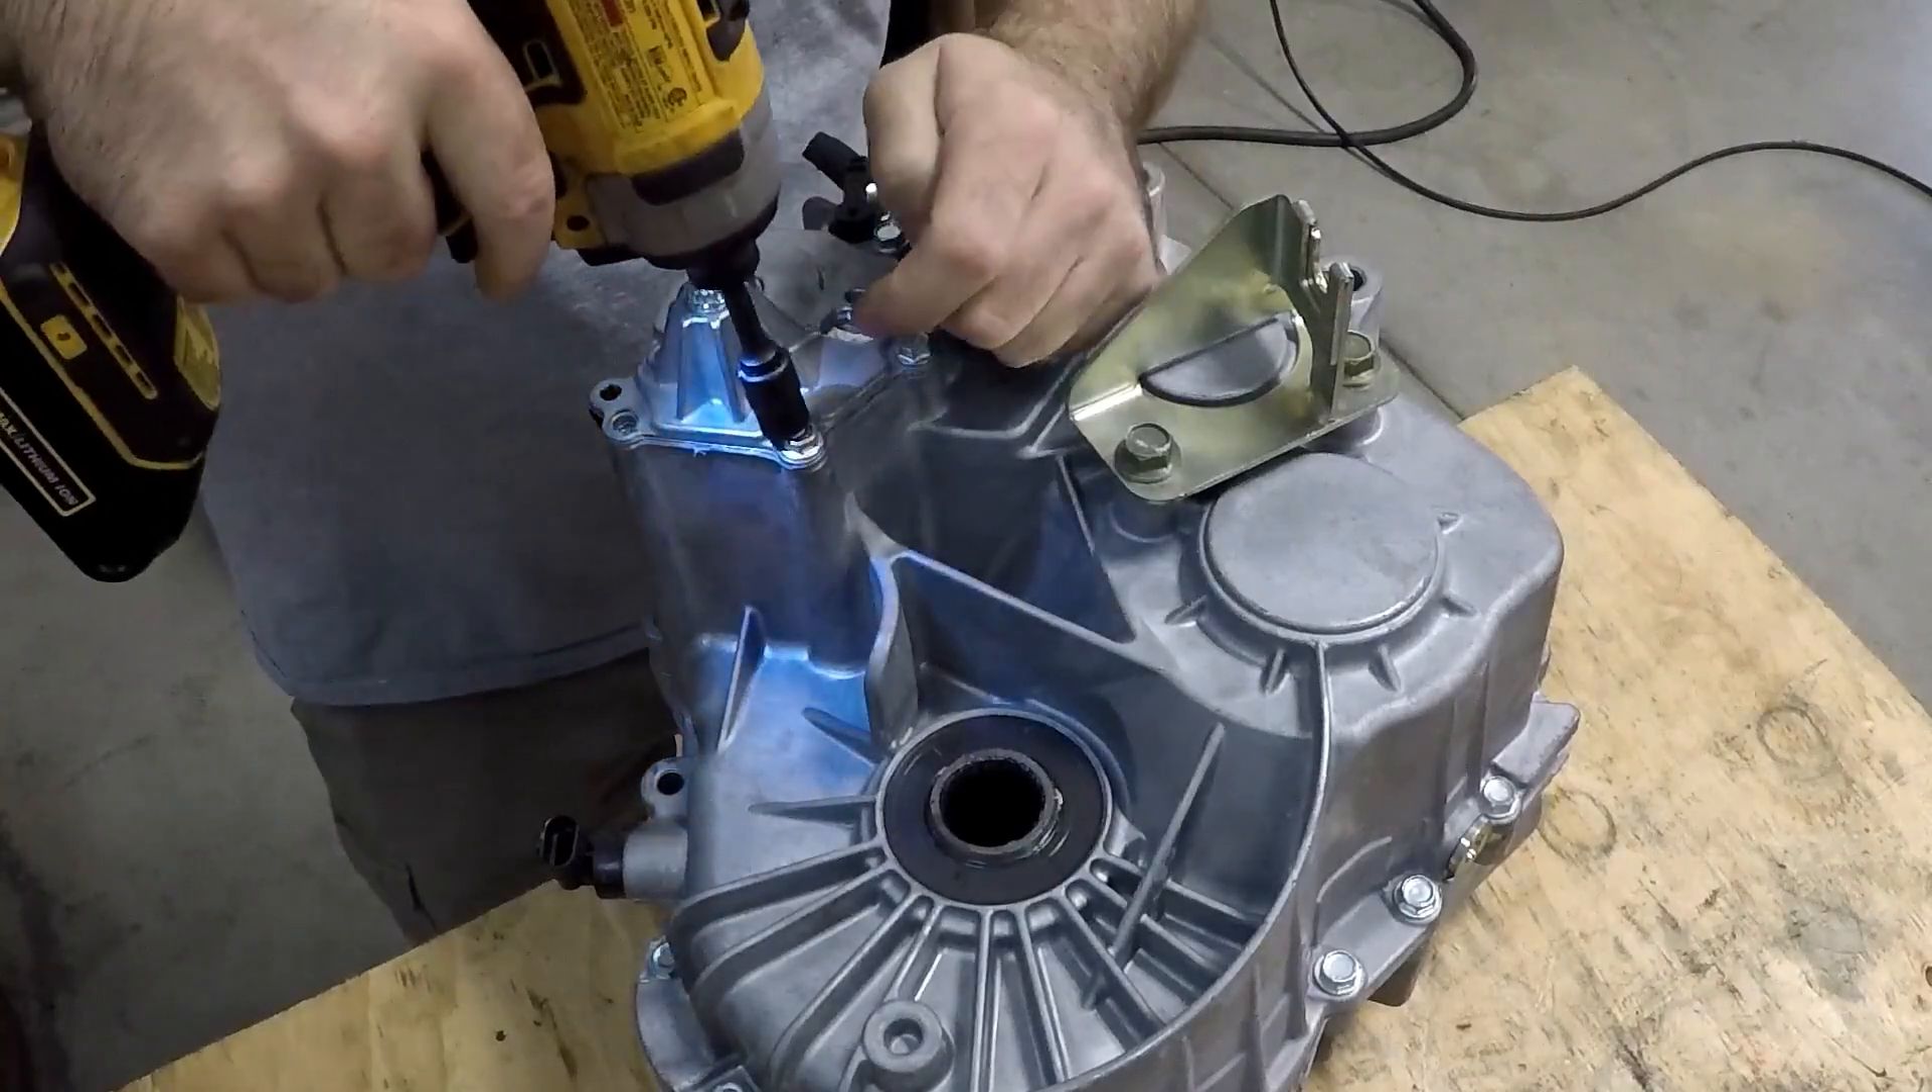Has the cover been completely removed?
No.